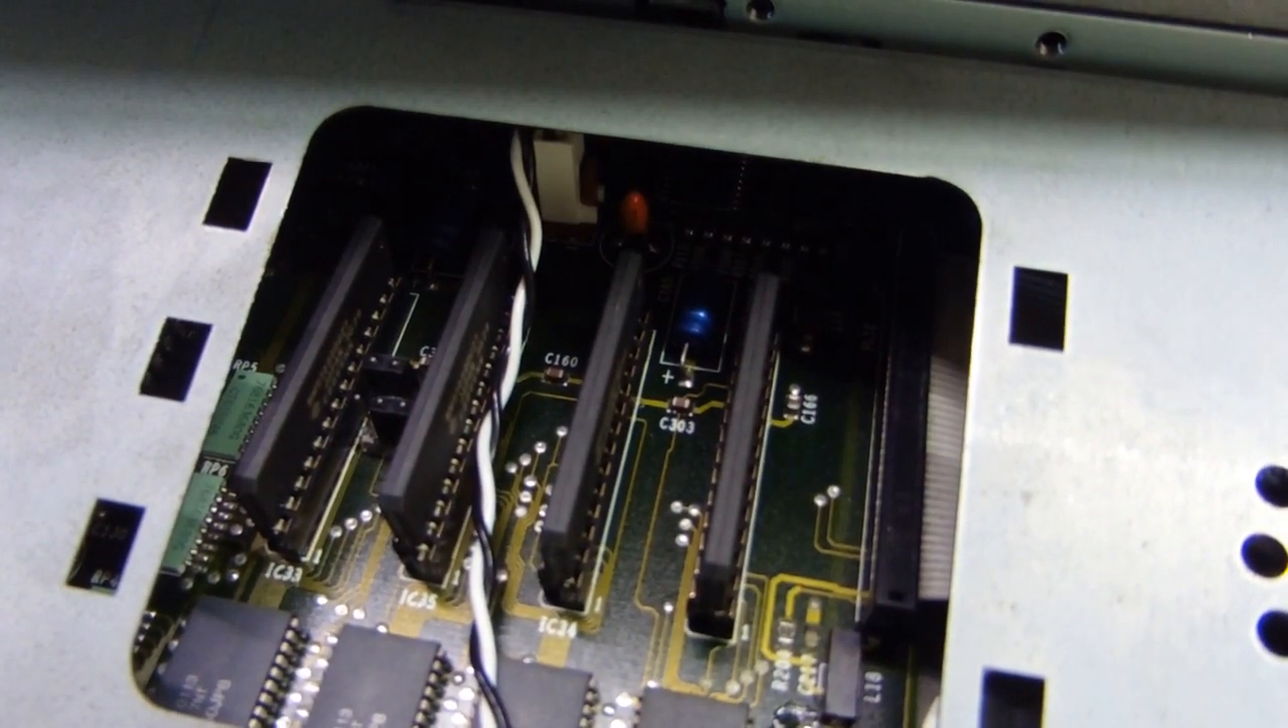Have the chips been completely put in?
Yes.